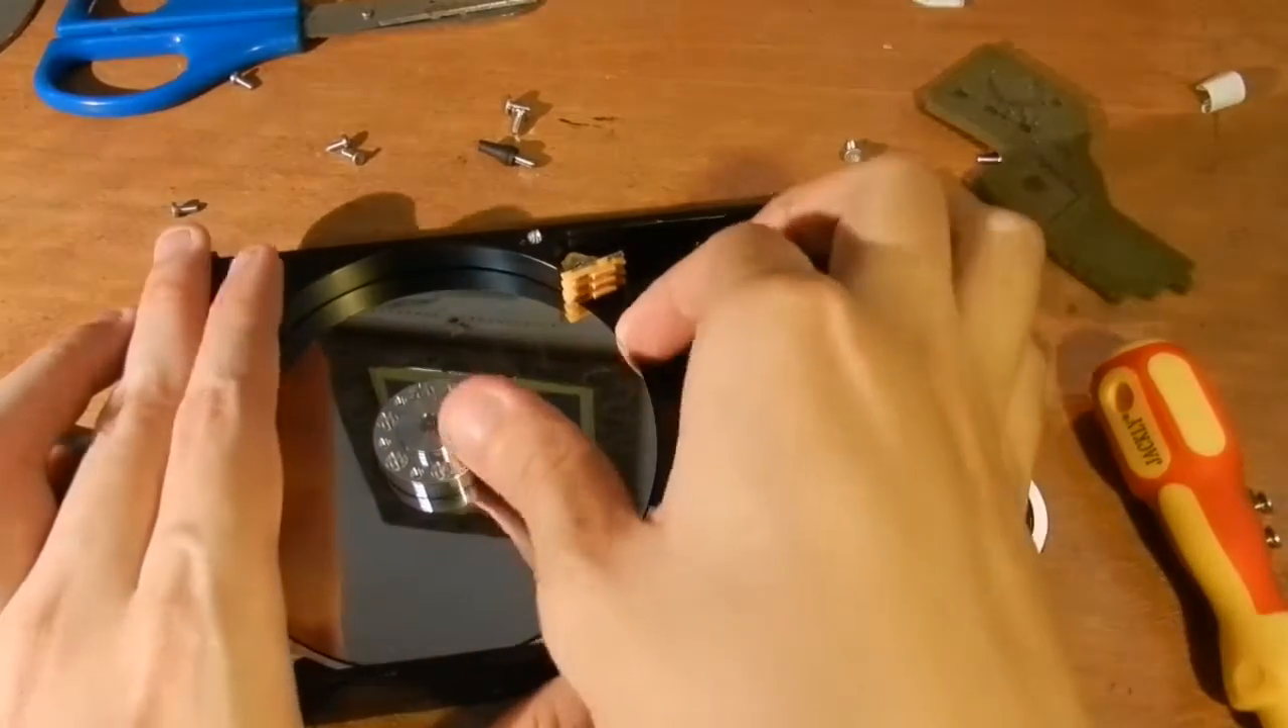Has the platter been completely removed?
No.